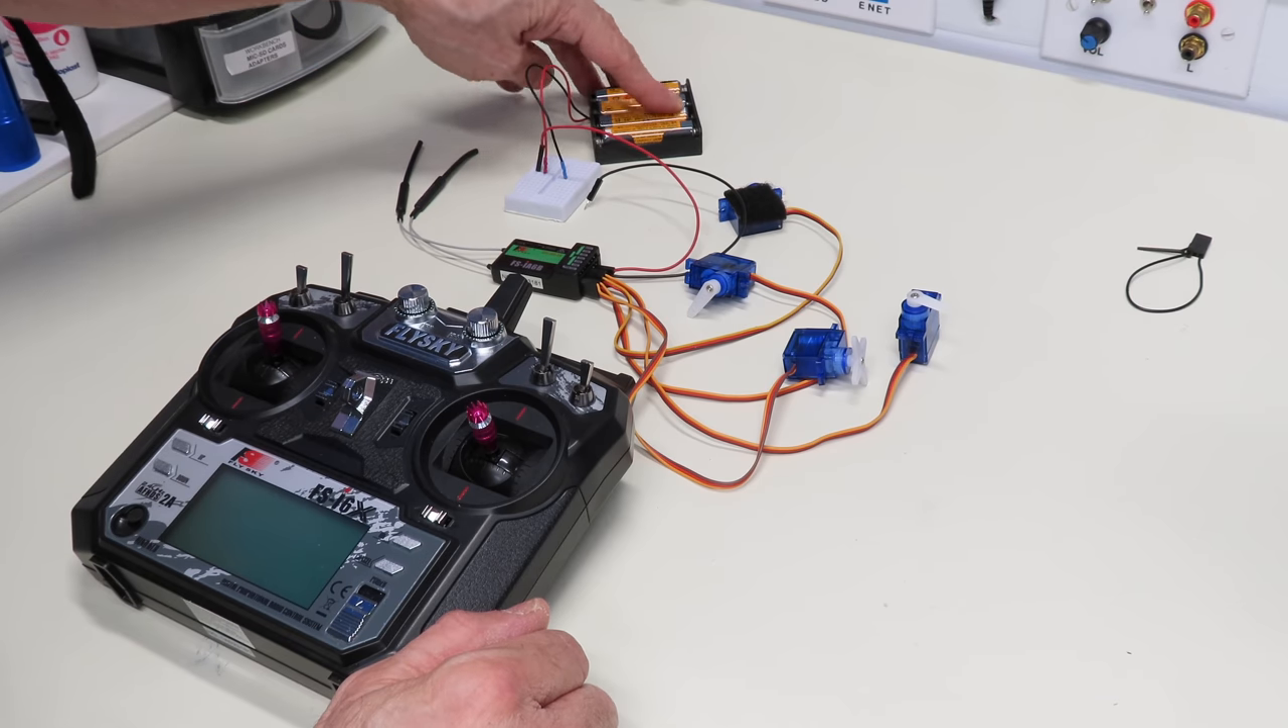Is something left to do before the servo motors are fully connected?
No.